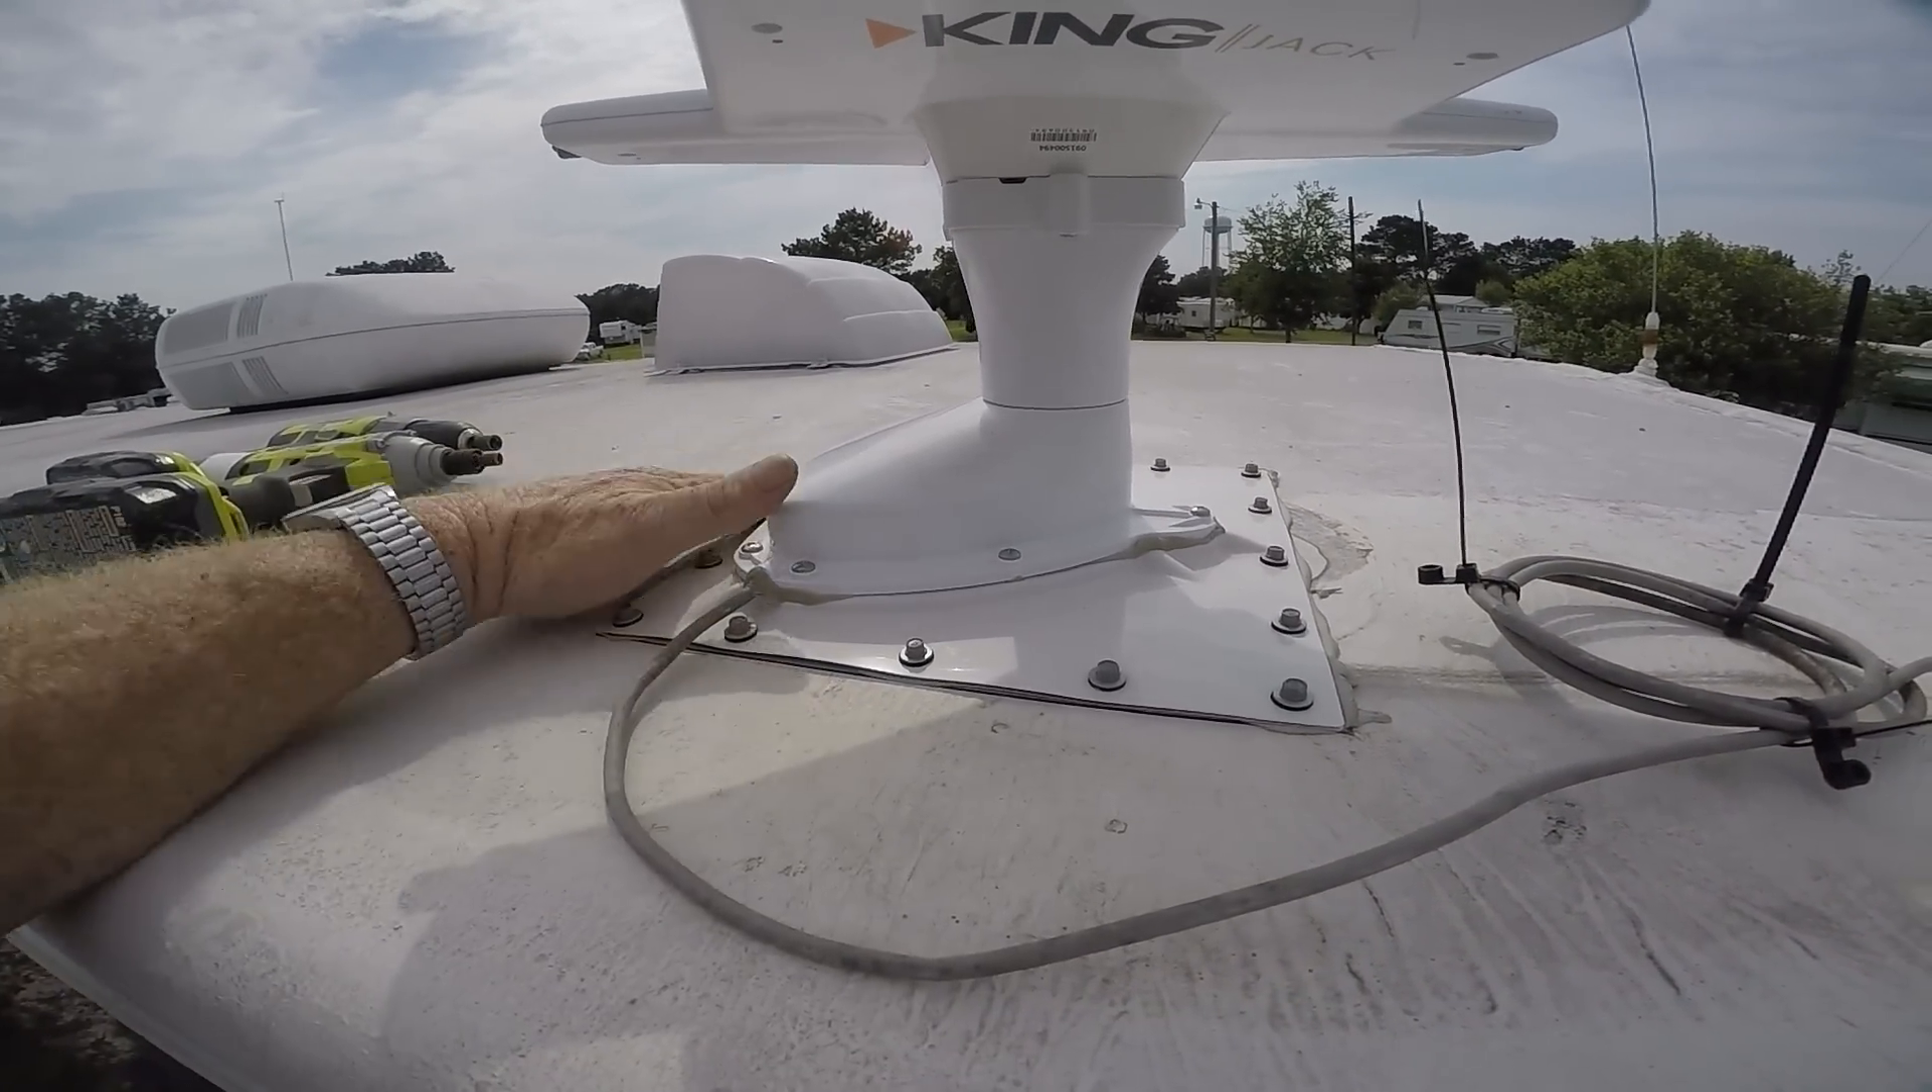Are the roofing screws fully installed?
Yes.